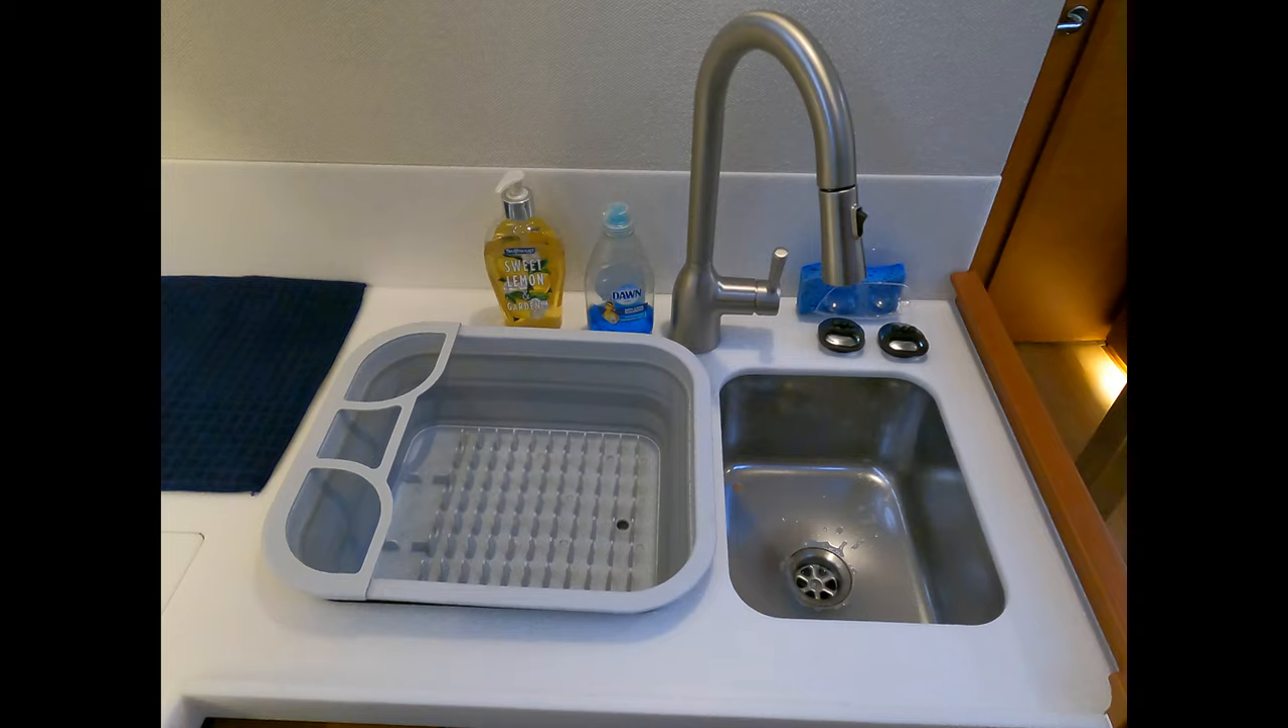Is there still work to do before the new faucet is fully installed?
No.